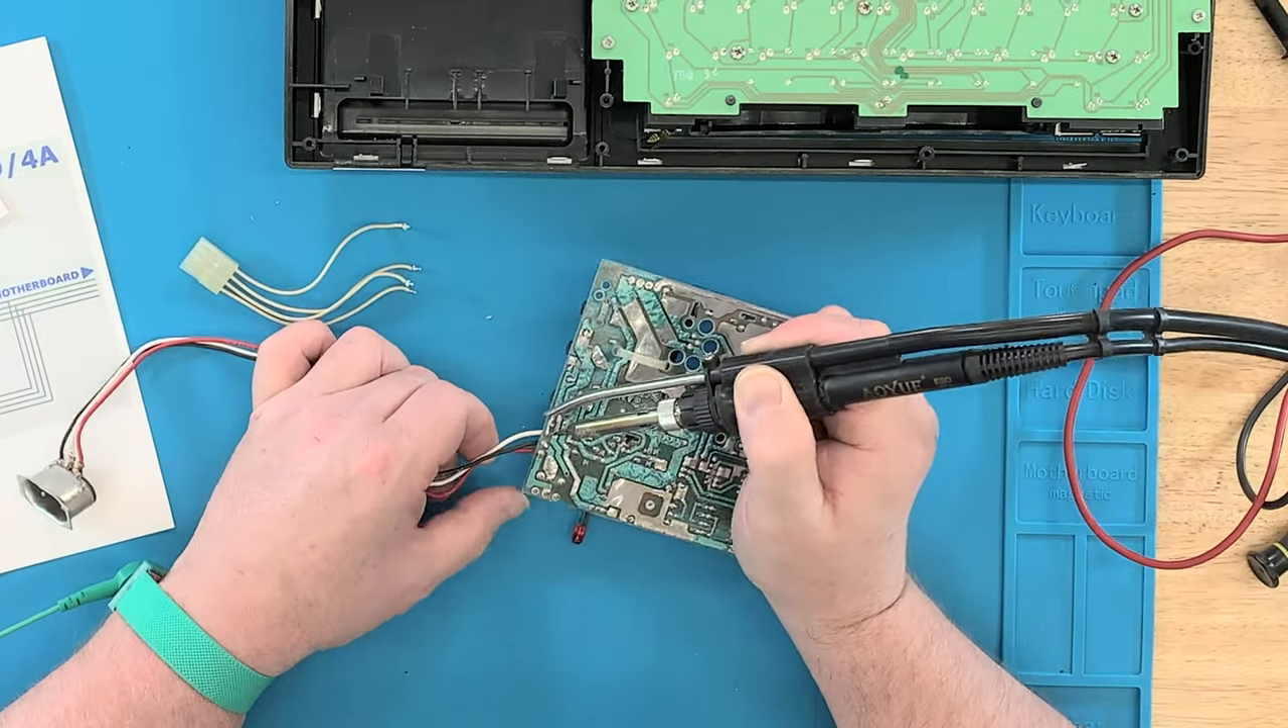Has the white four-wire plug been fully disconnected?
Yes.